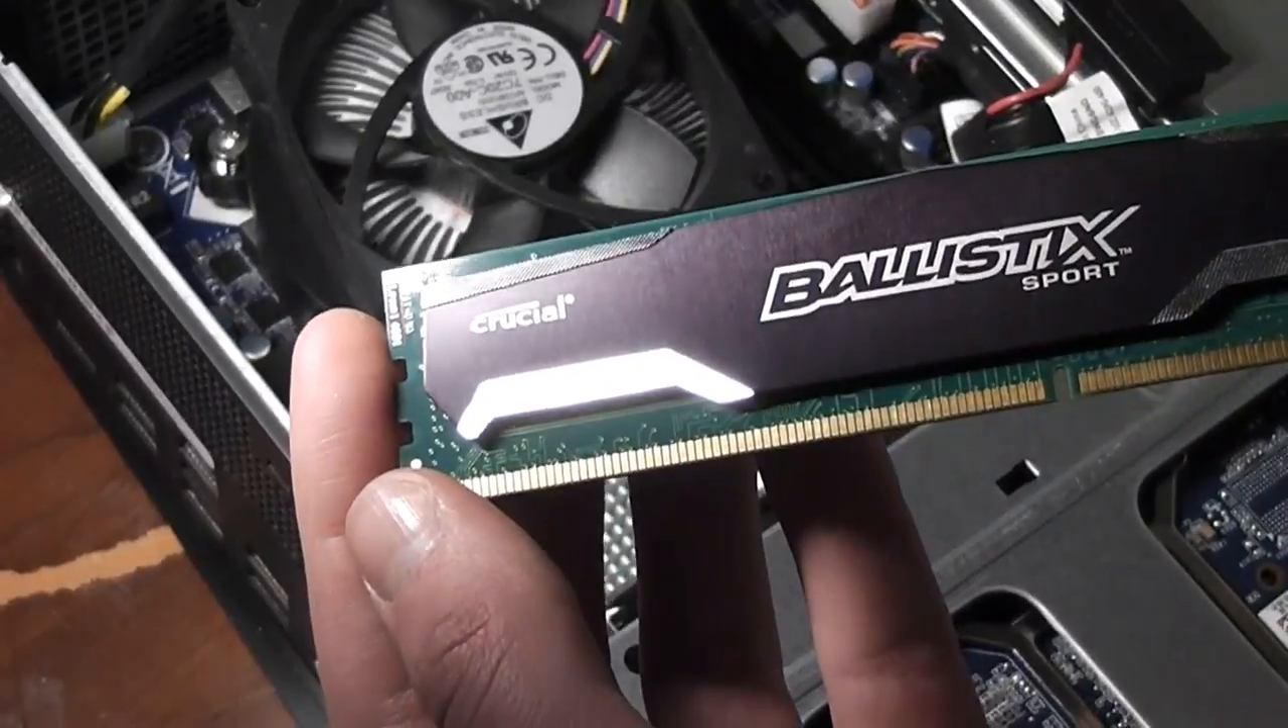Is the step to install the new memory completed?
No.